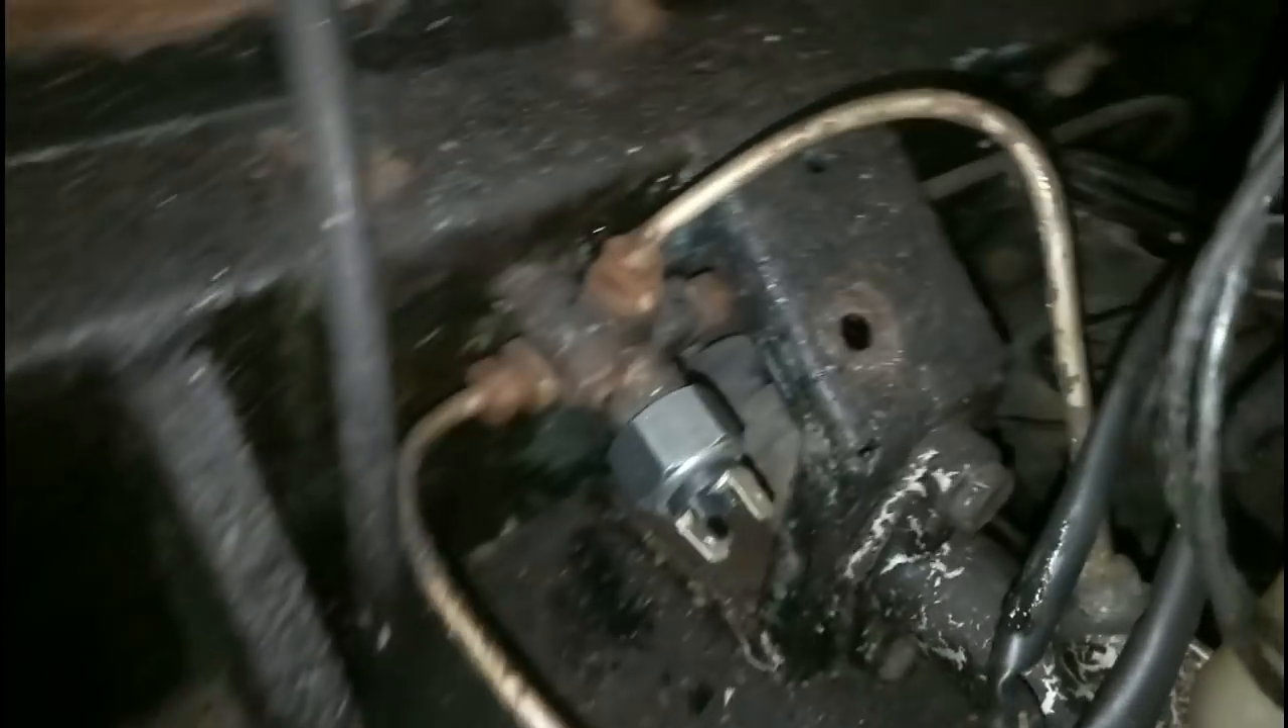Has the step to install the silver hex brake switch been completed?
Yes.